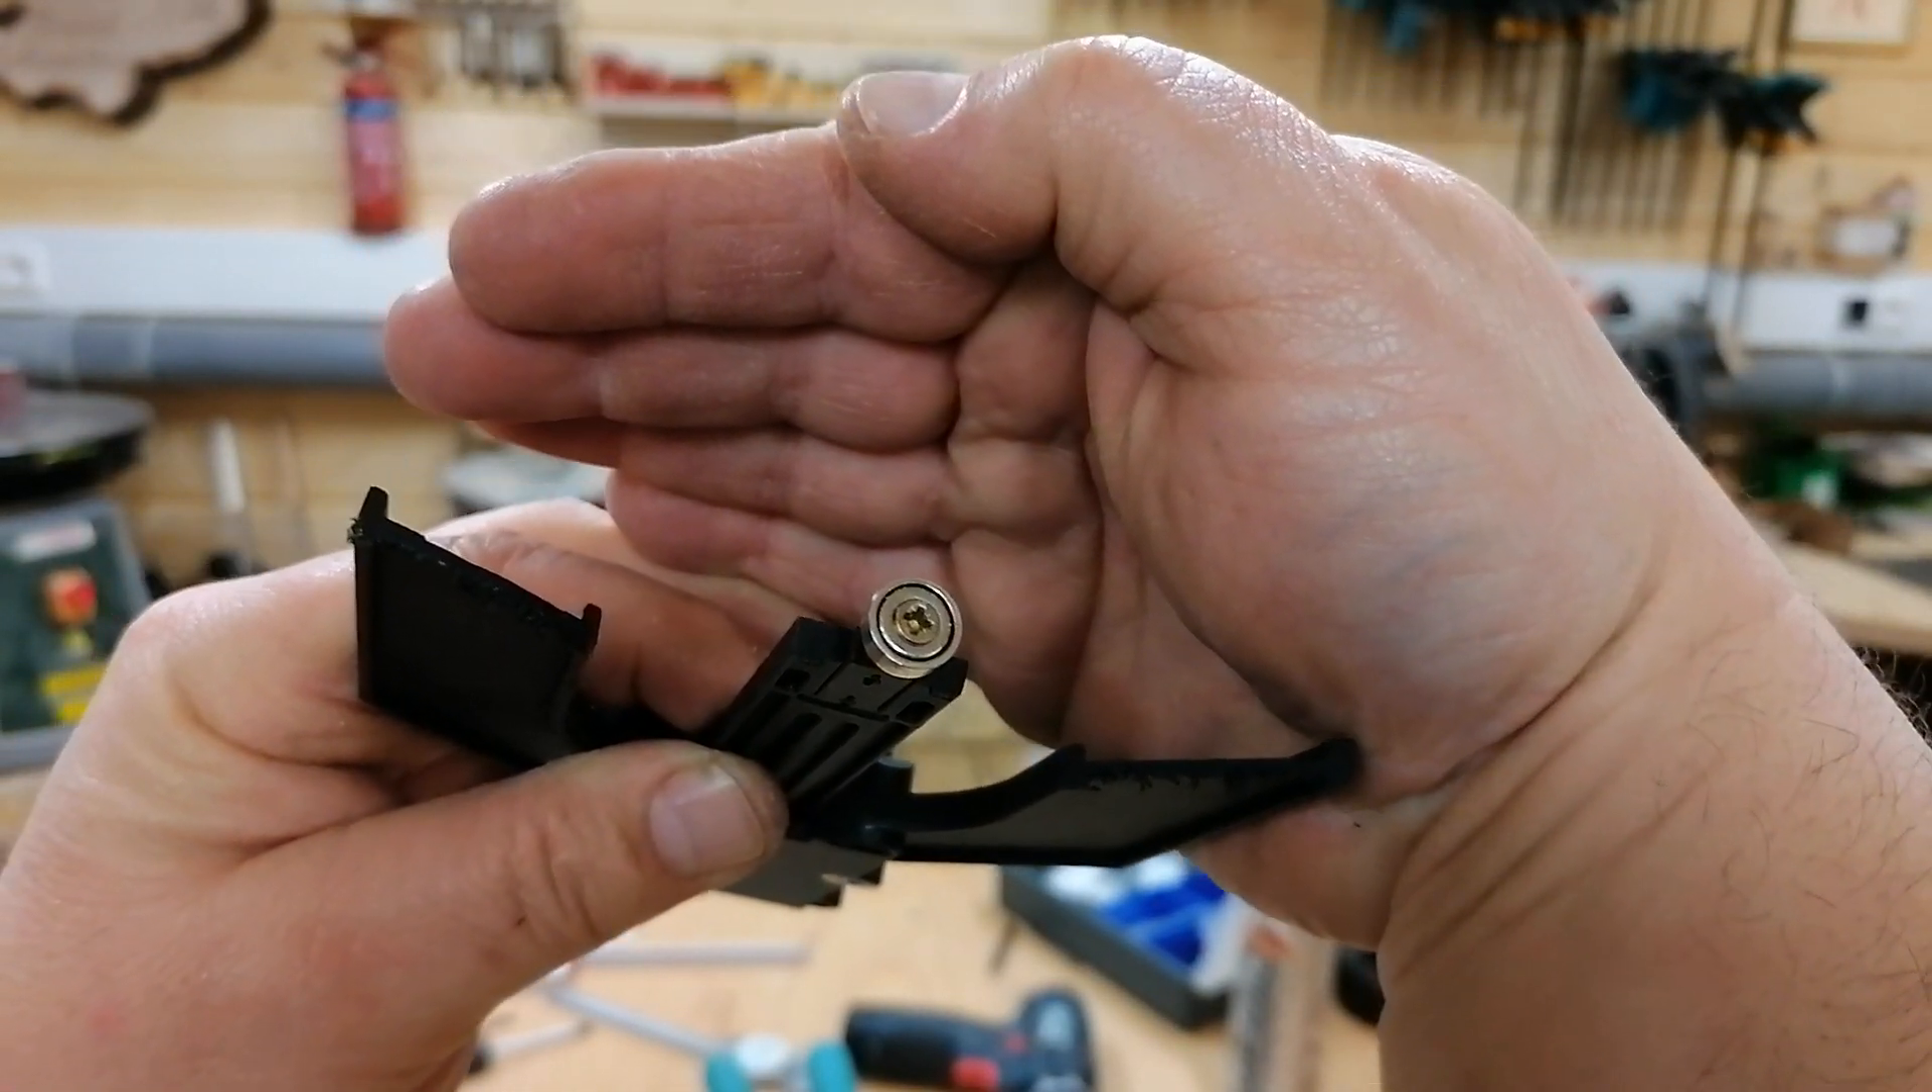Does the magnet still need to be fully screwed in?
No.